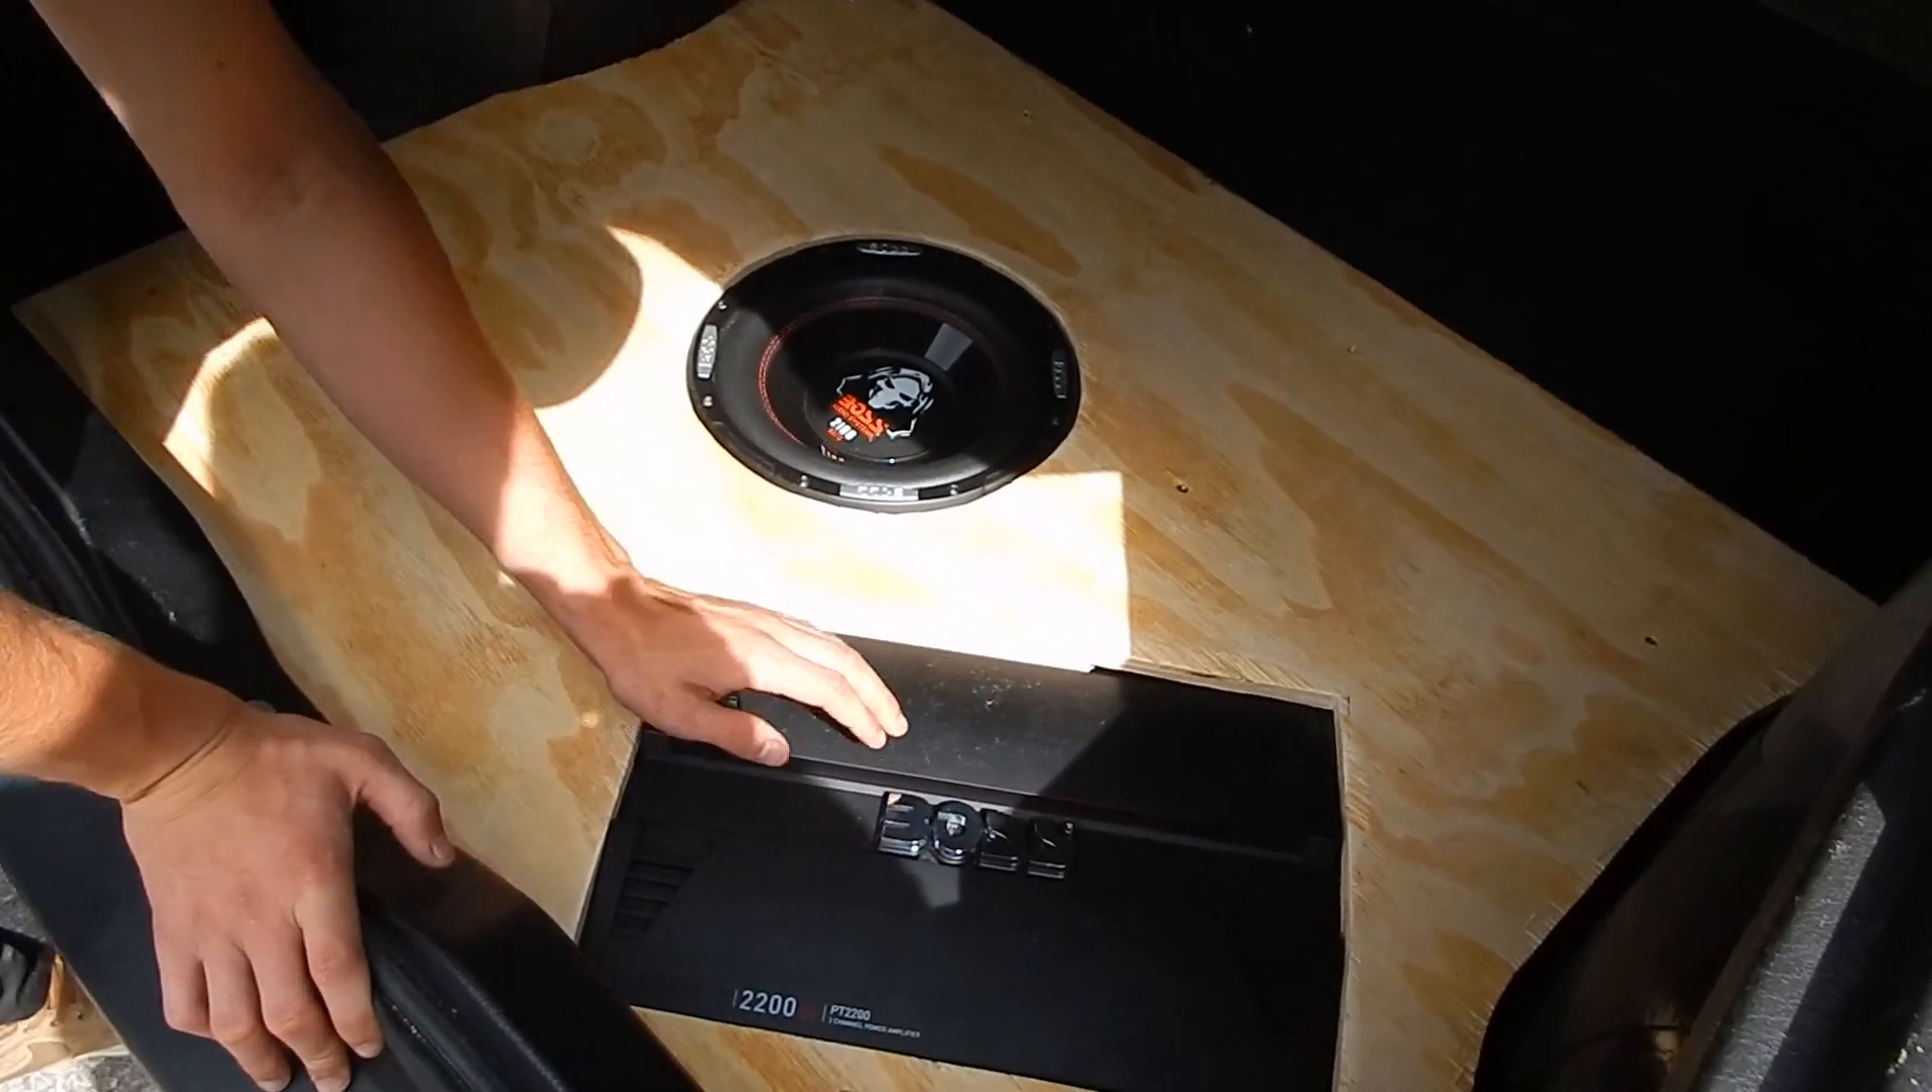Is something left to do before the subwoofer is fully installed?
No.